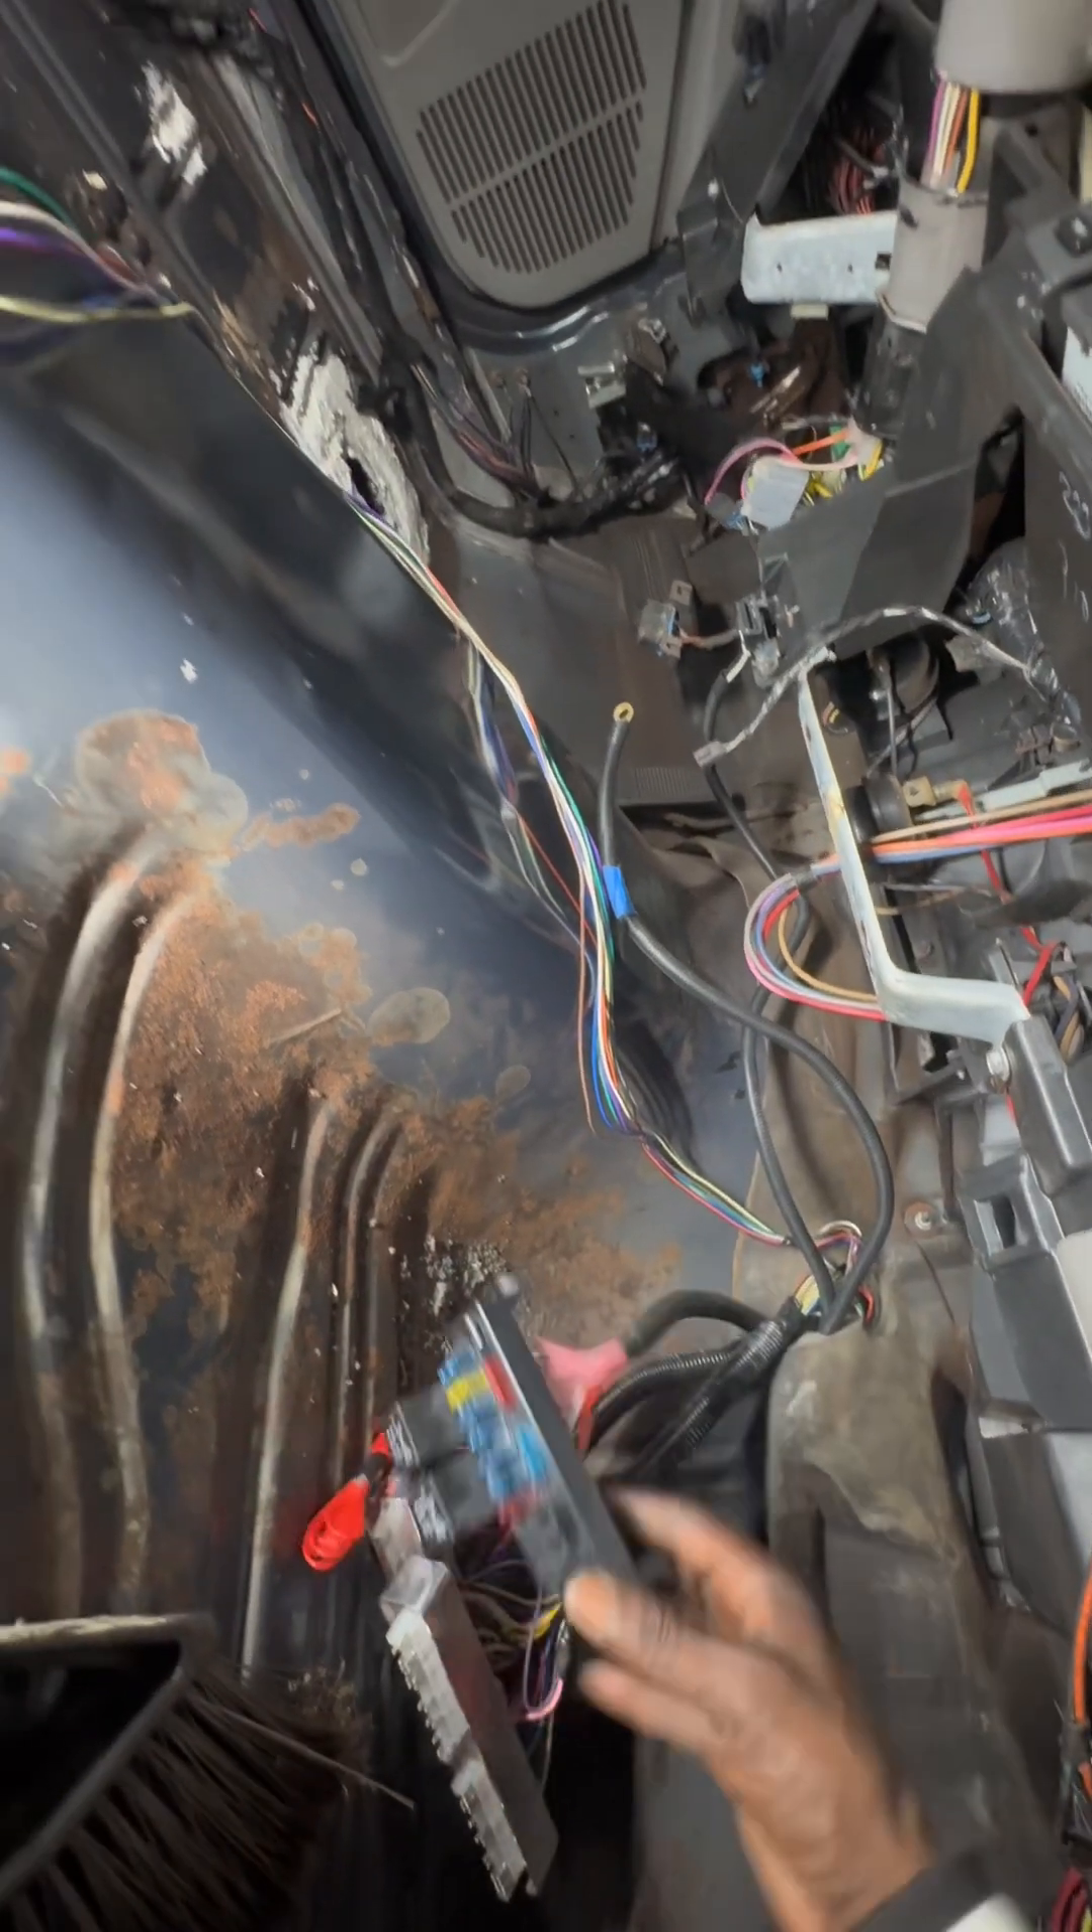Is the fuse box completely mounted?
No.